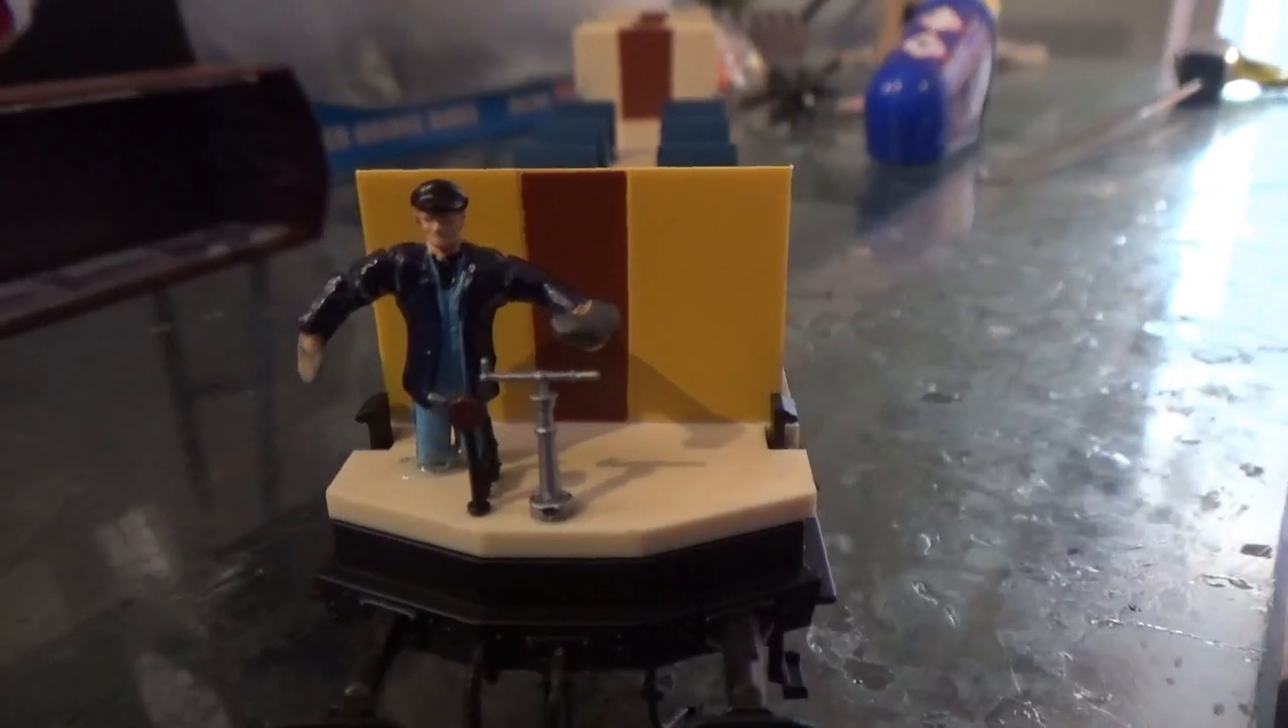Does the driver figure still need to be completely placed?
No.